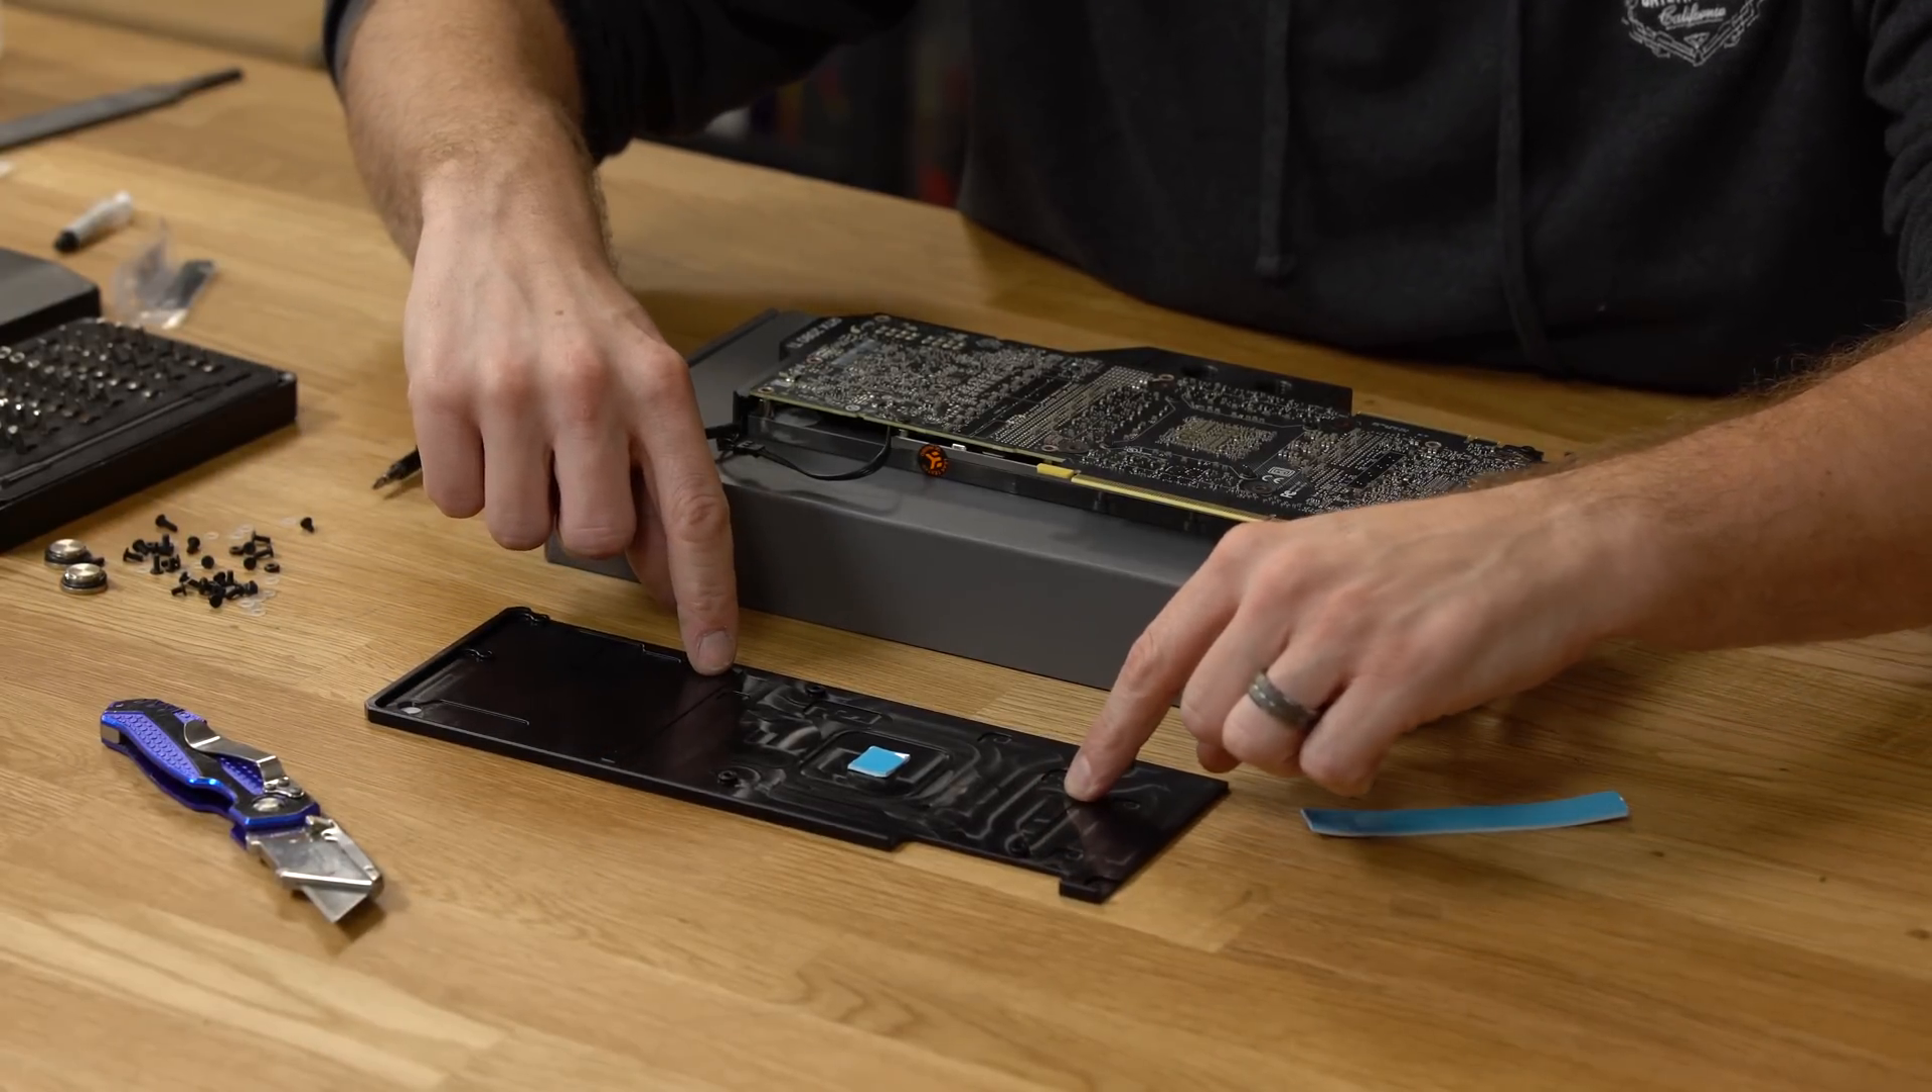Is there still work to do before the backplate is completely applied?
Yes.